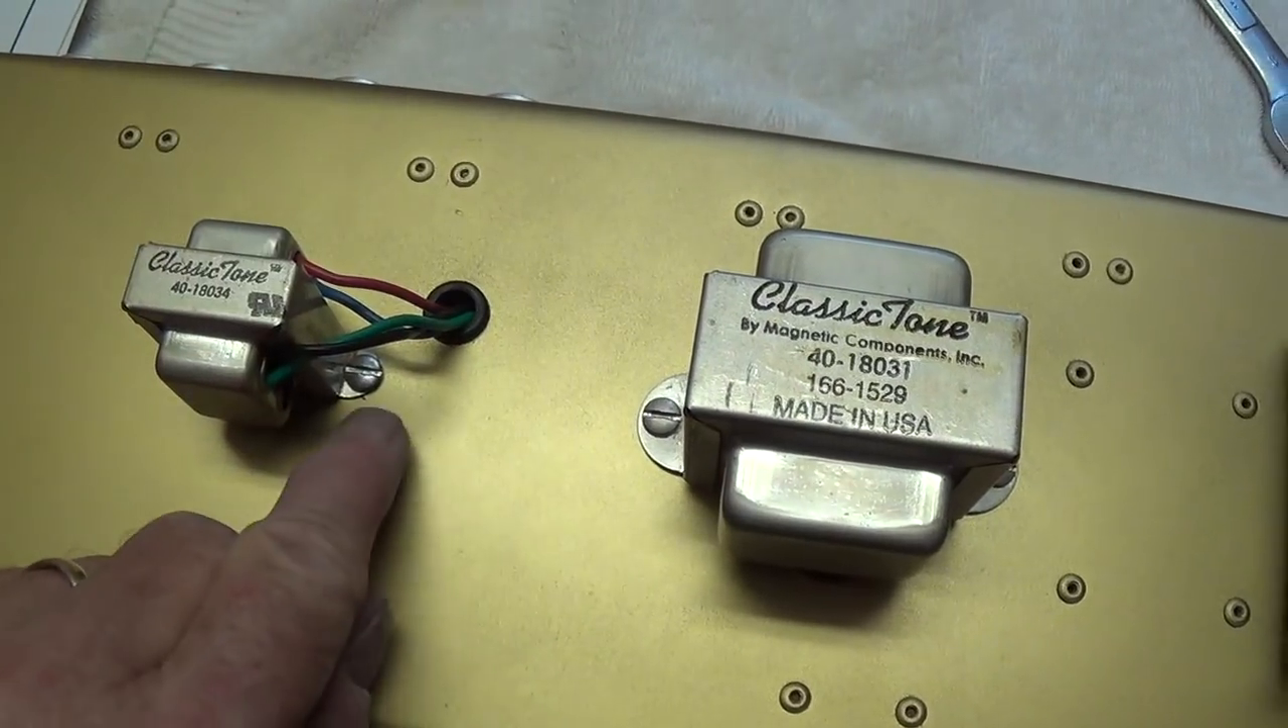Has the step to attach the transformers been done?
Yes.